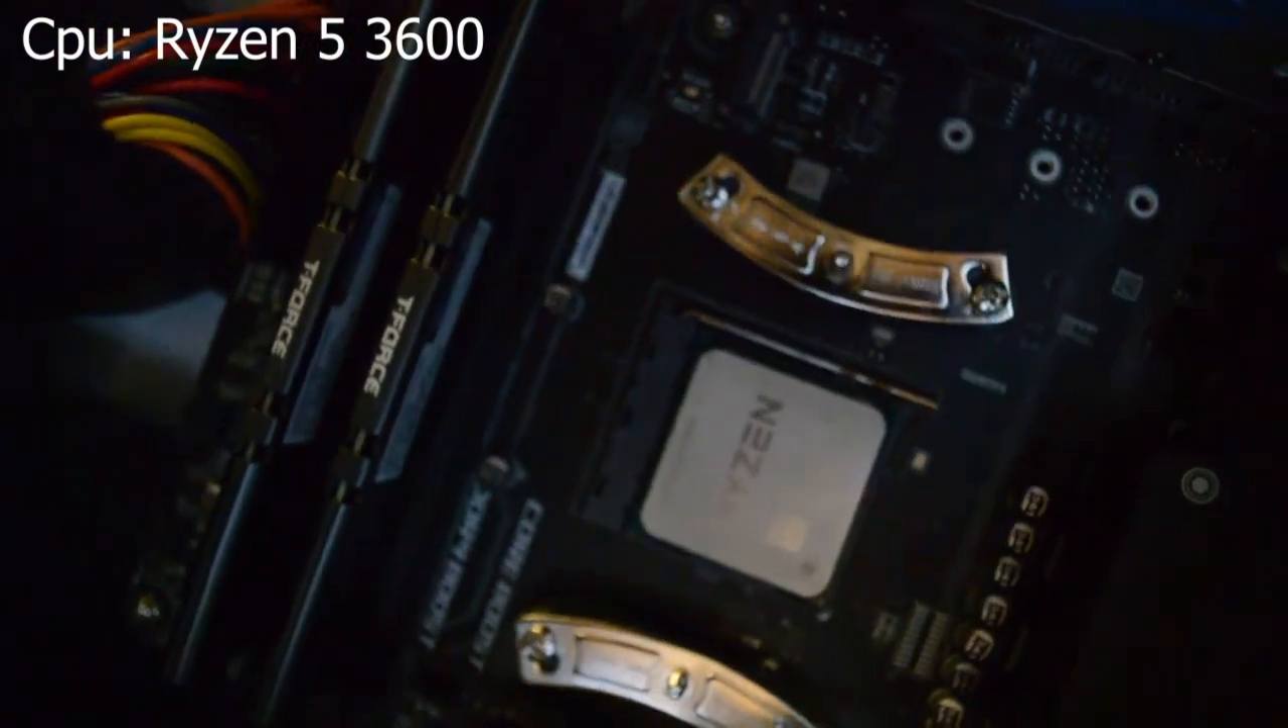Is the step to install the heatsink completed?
No.